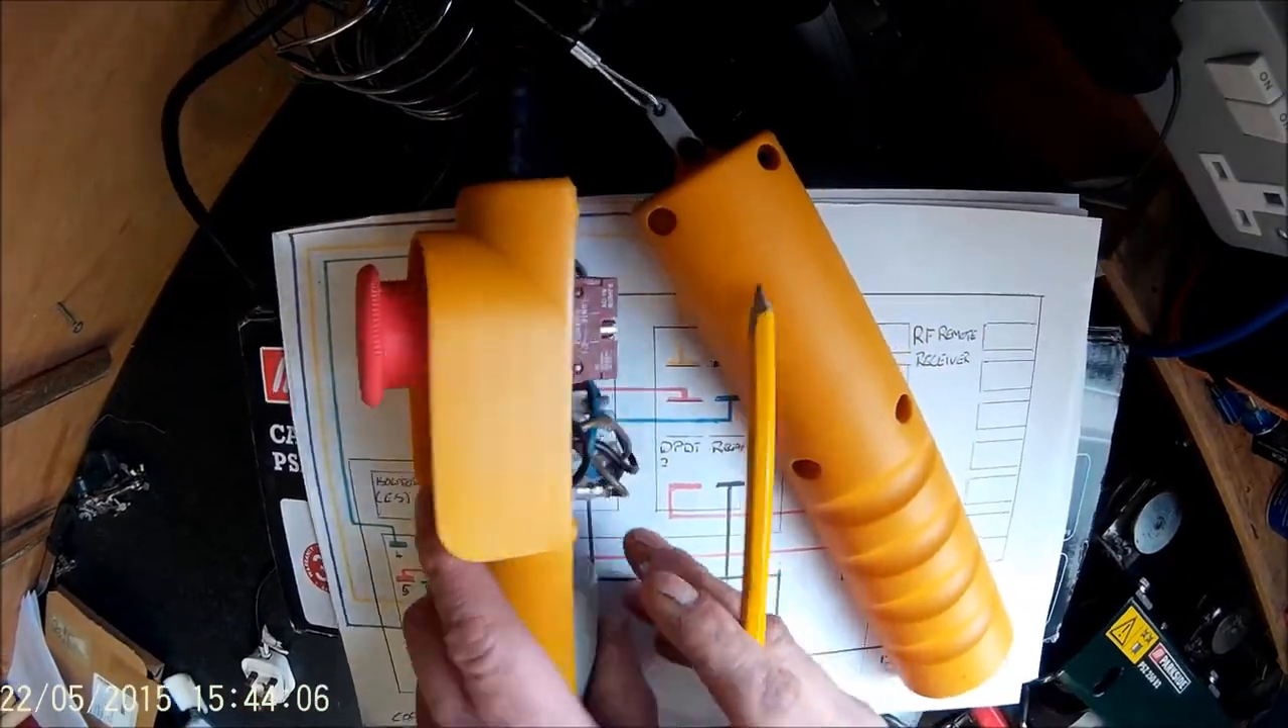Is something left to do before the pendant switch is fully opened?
No.